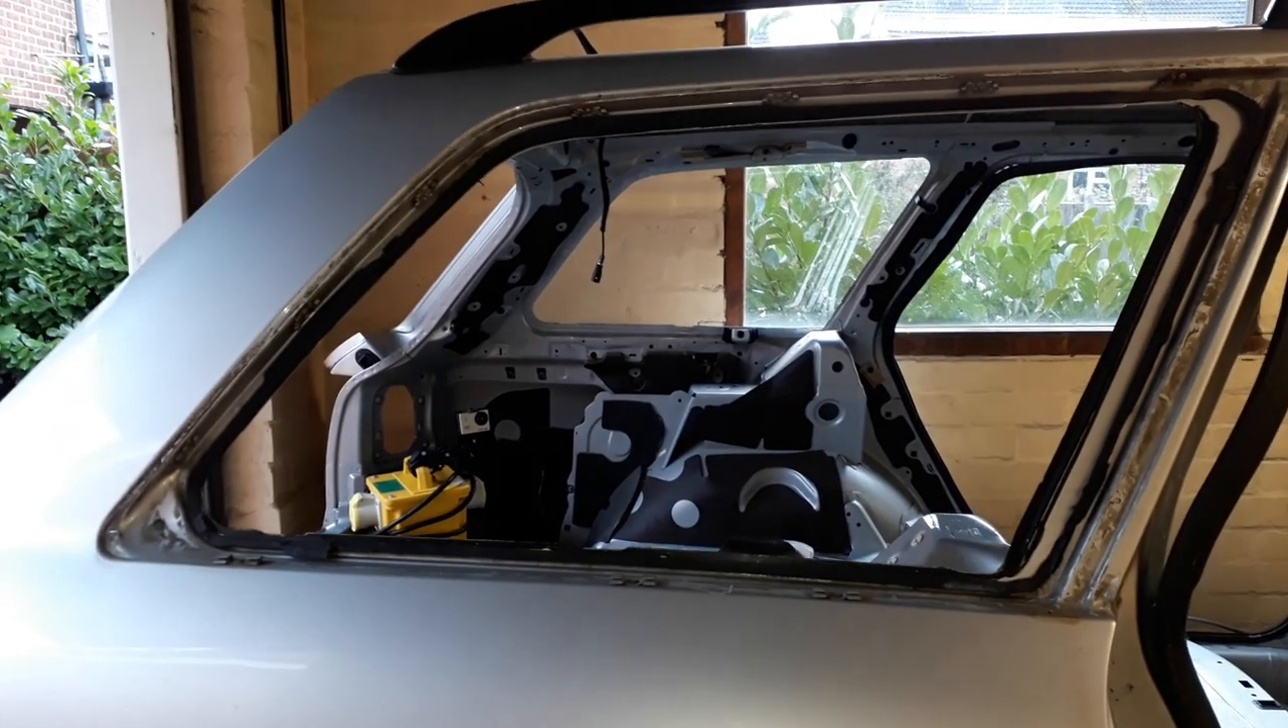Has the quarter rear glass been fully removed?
Yes.